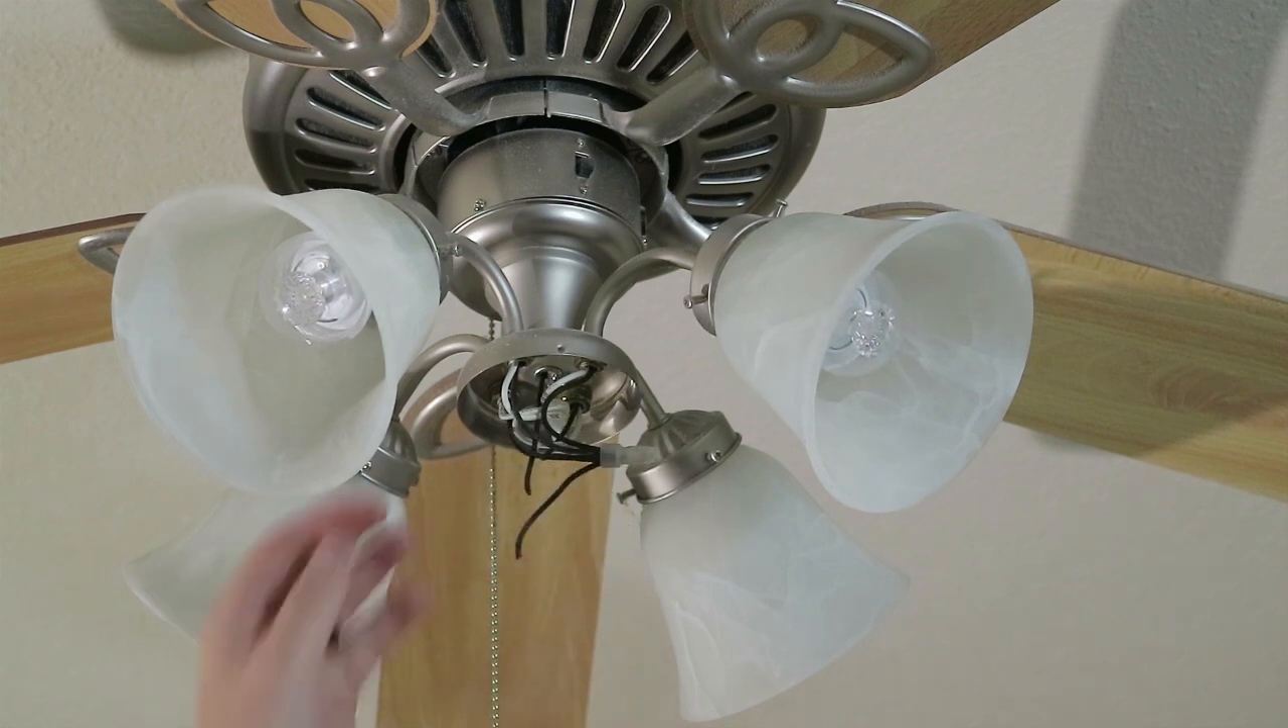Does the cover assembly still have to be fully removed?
No.